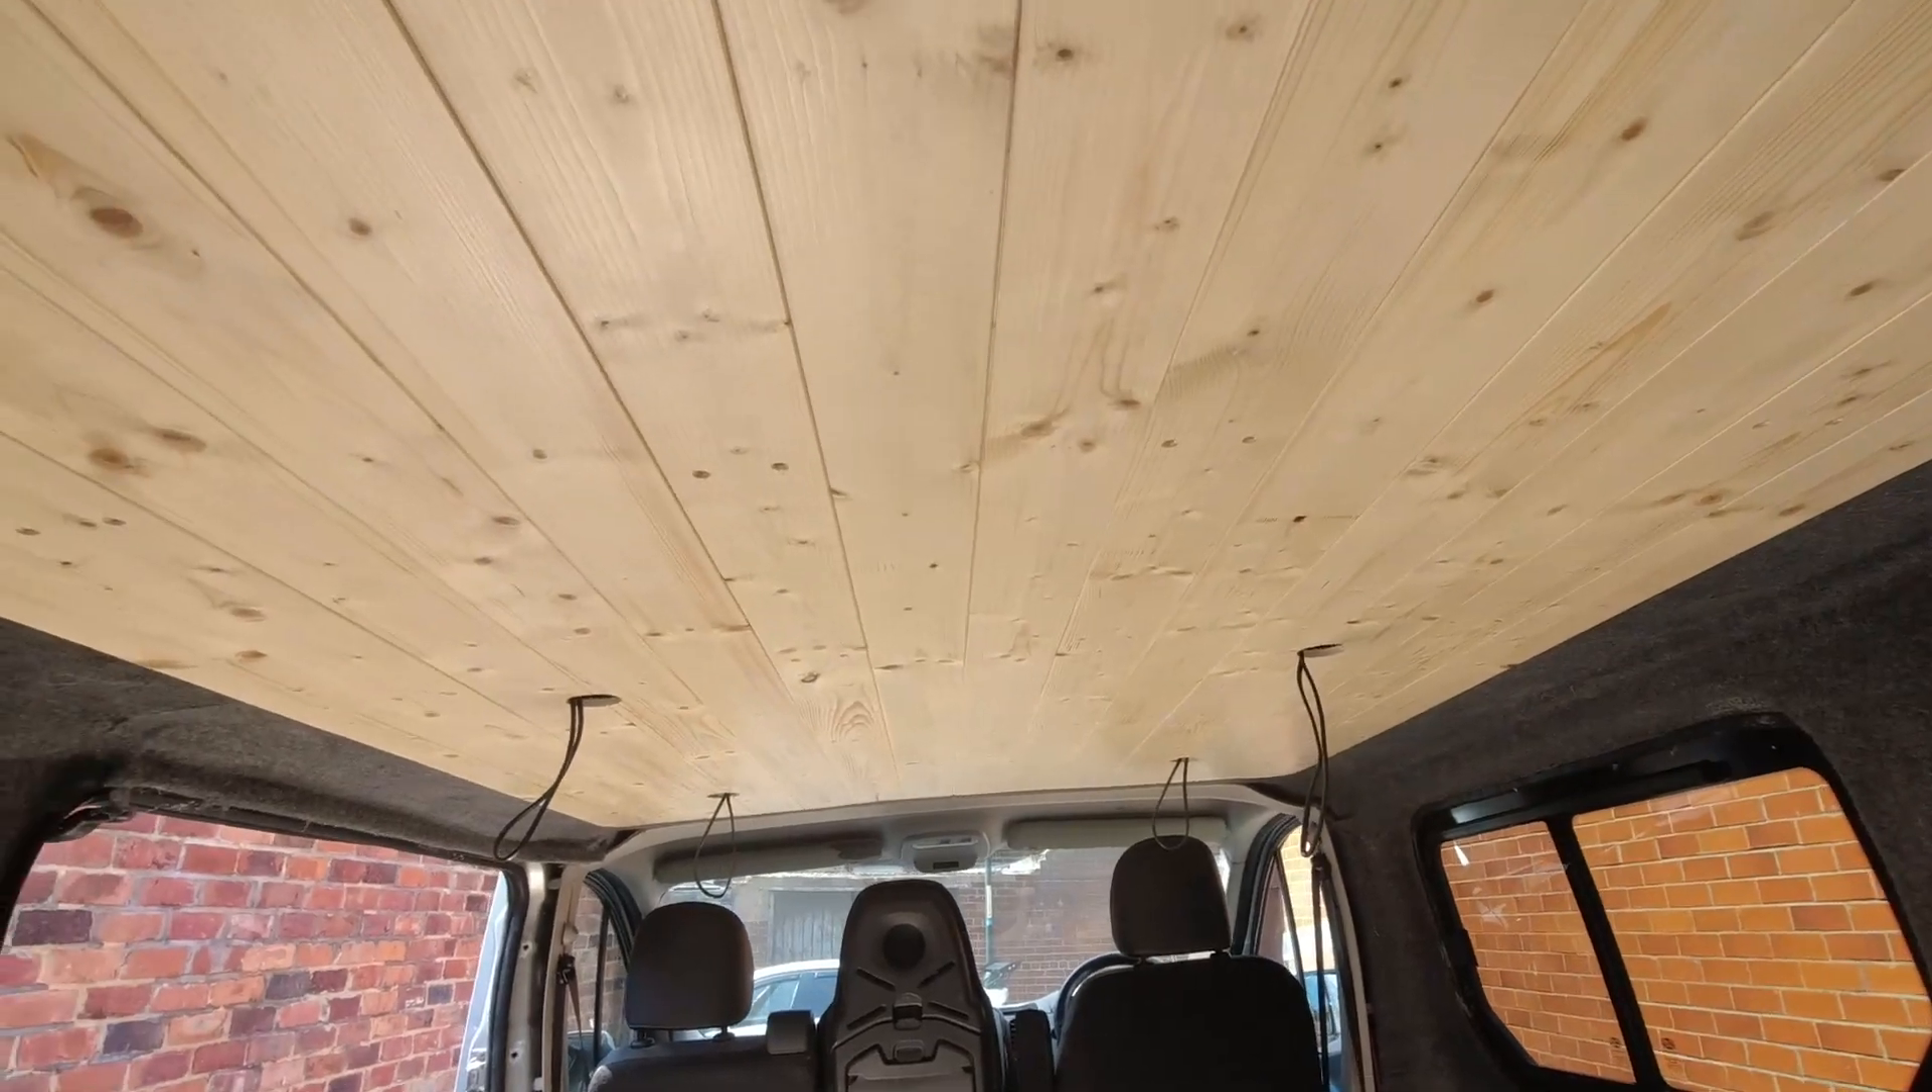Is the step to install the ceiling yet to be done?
No.